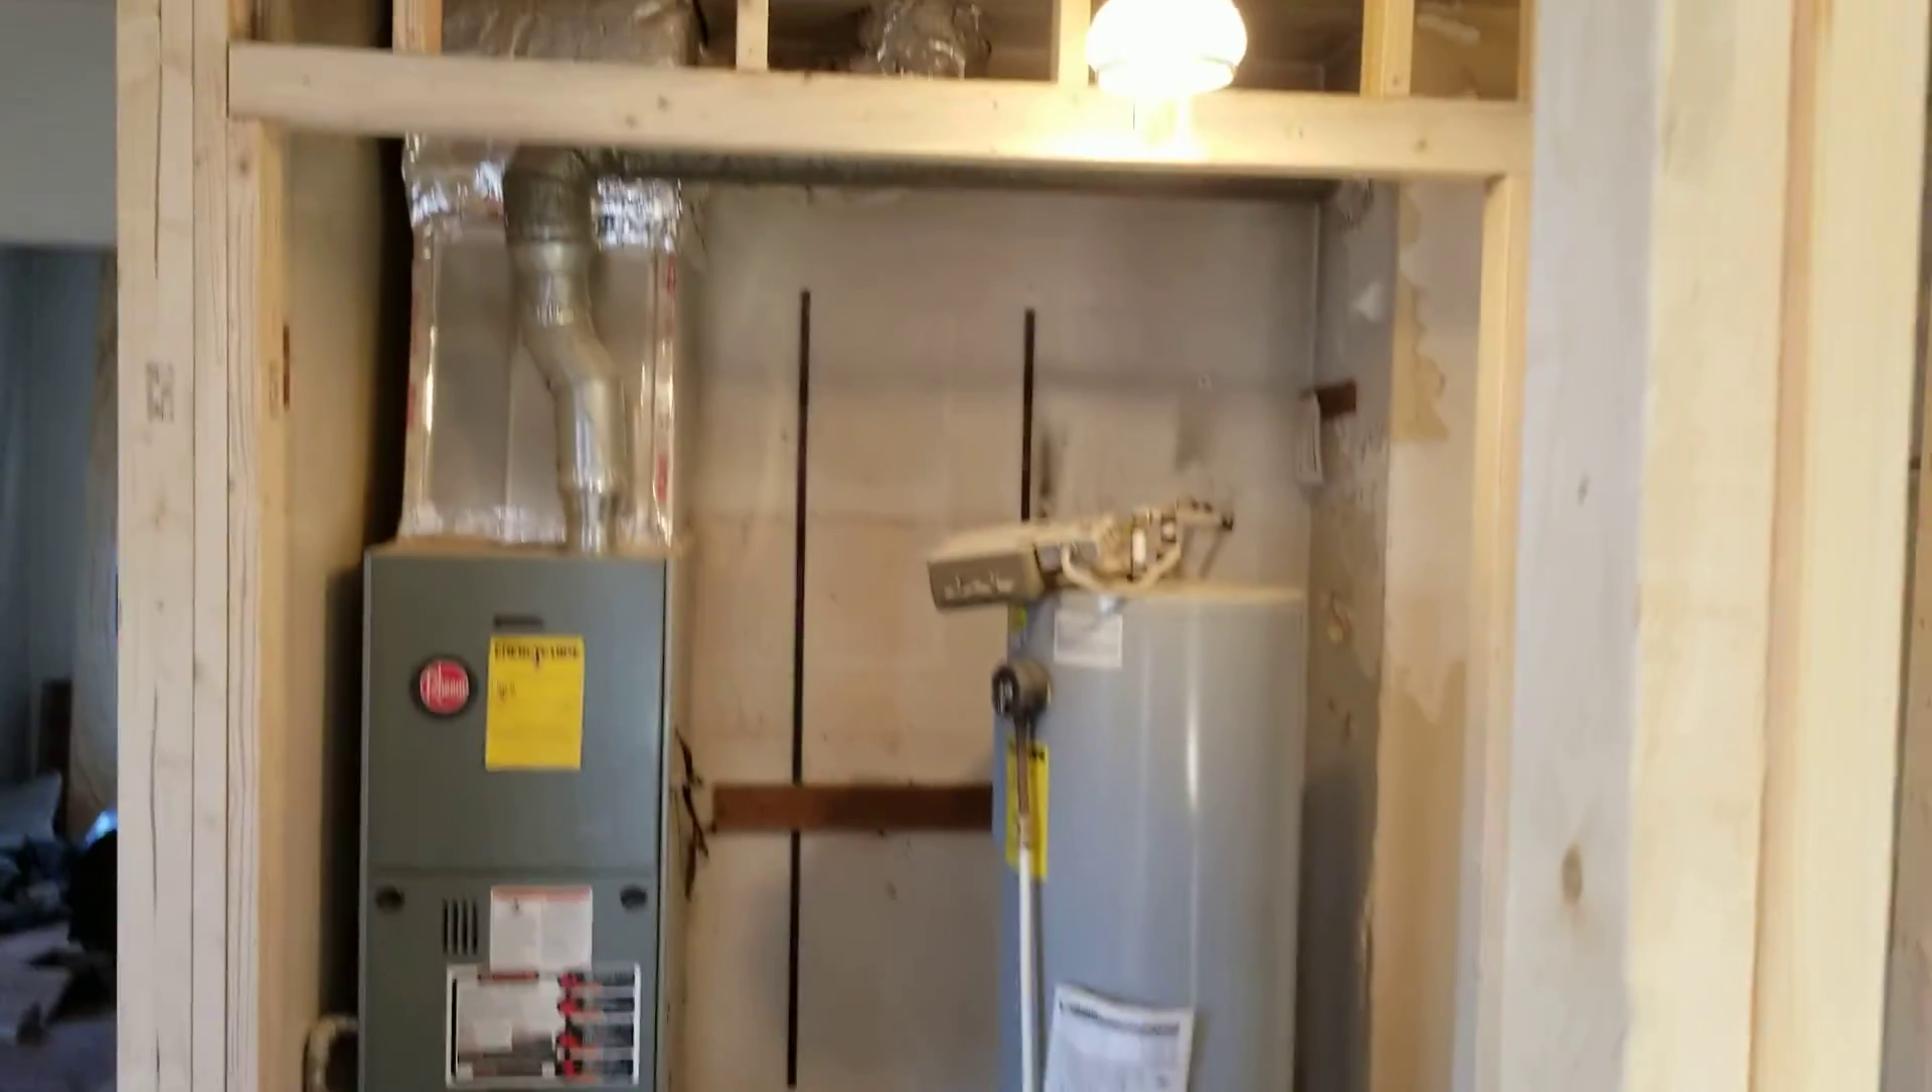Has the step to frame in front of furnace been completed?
Yes.